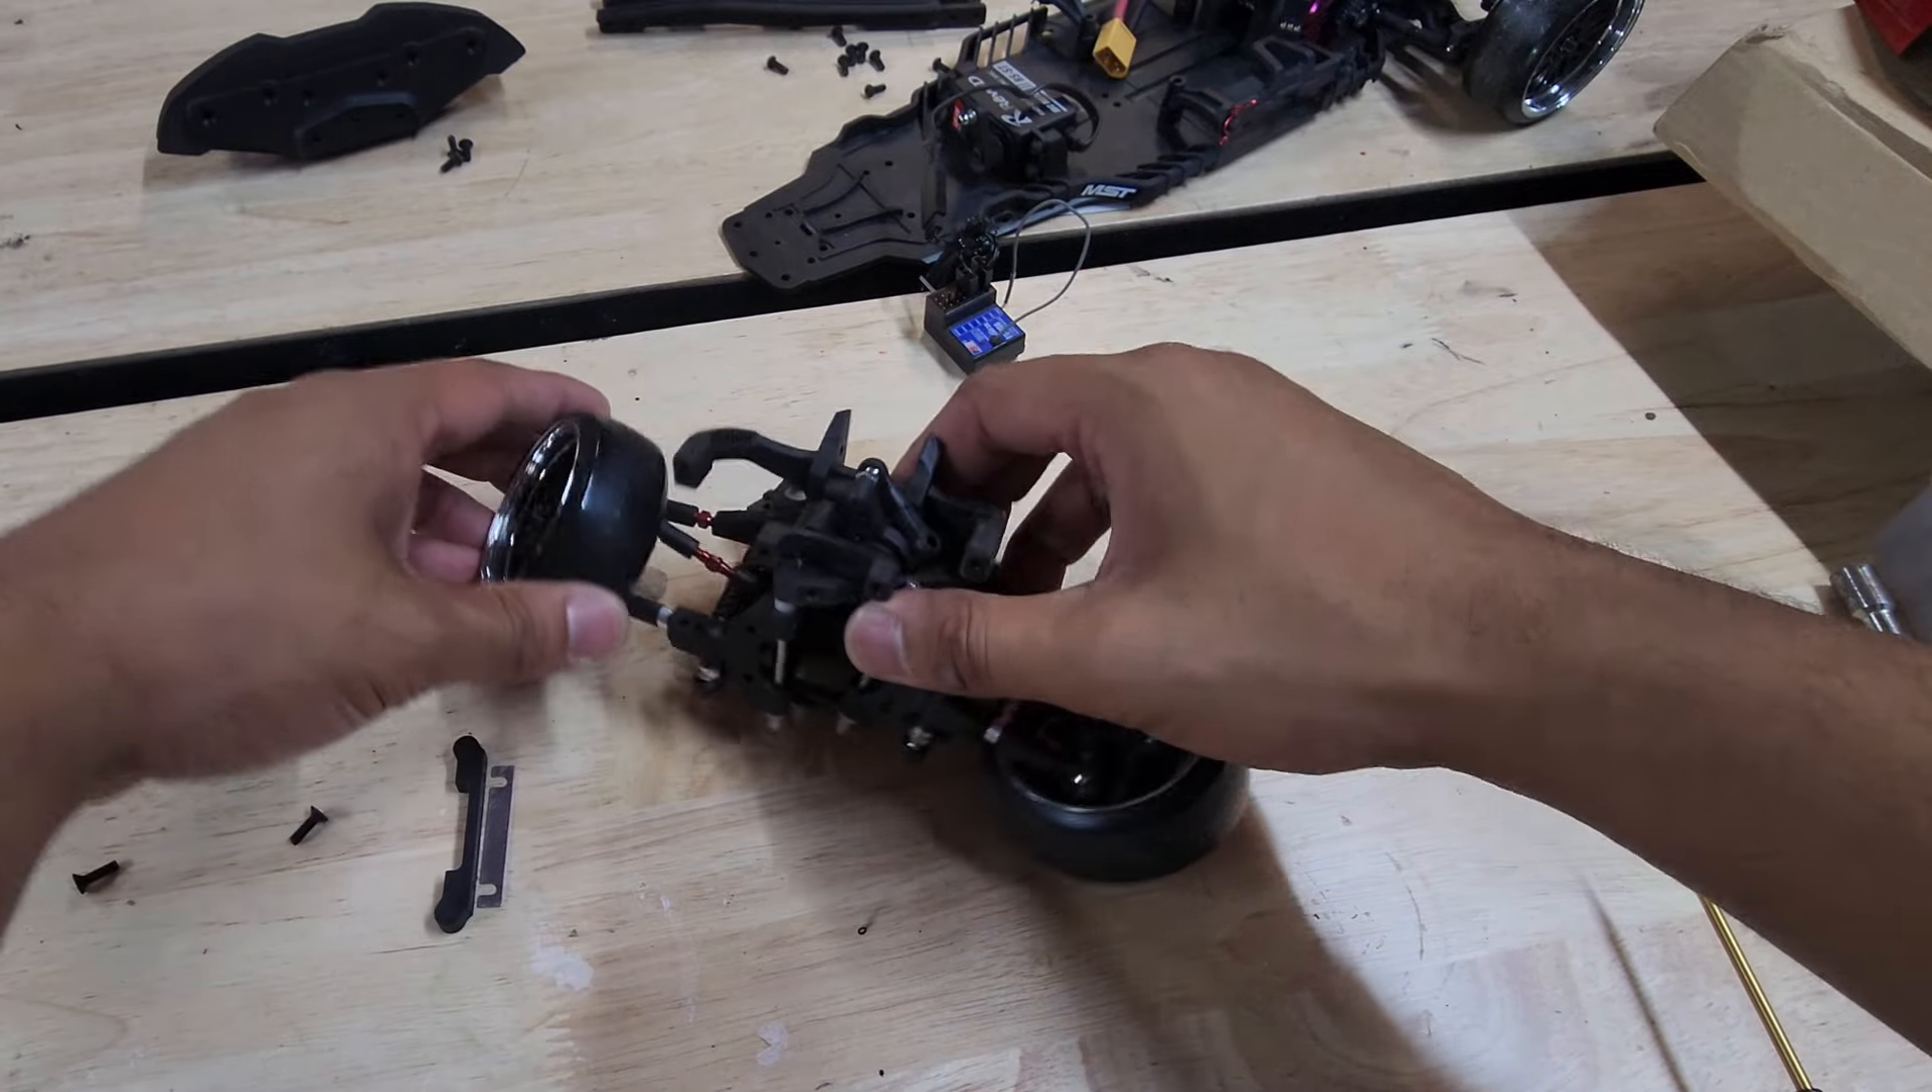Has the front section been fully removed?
Yes.